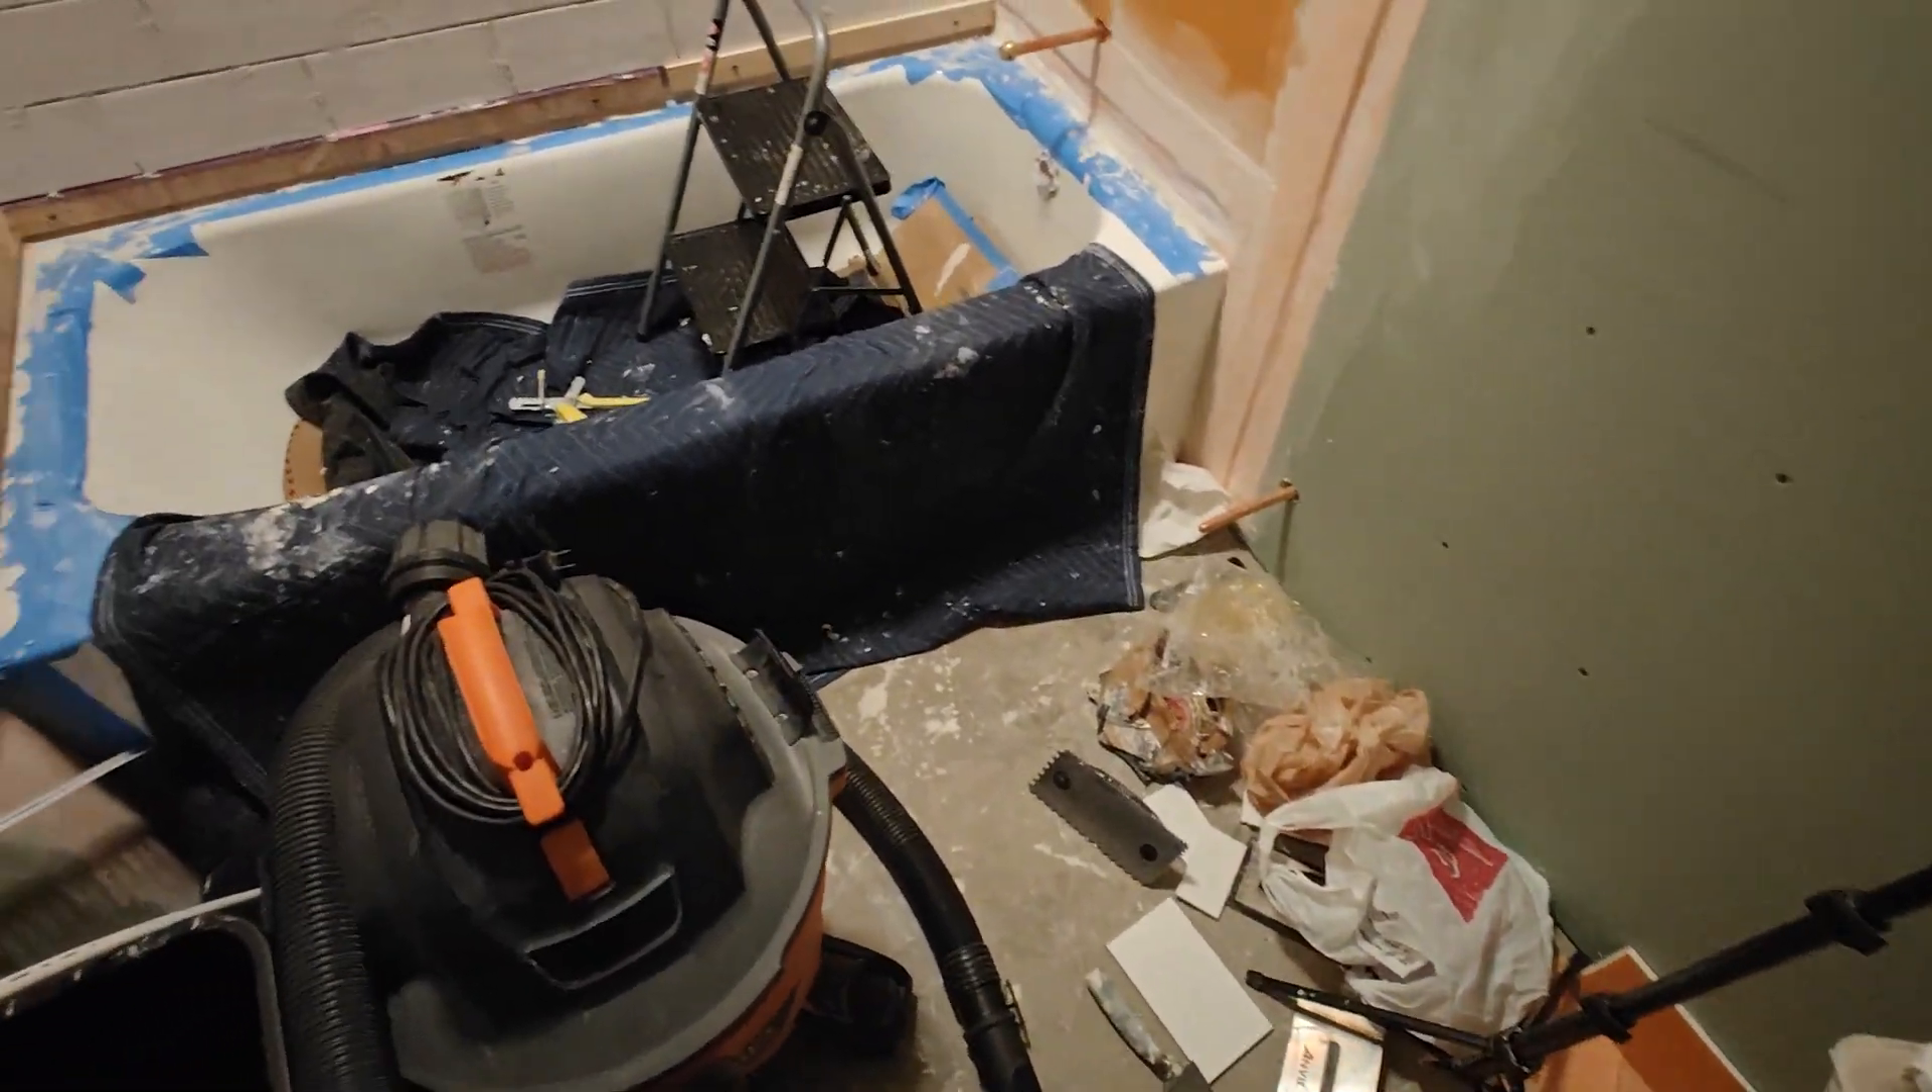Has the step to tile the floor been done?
No.